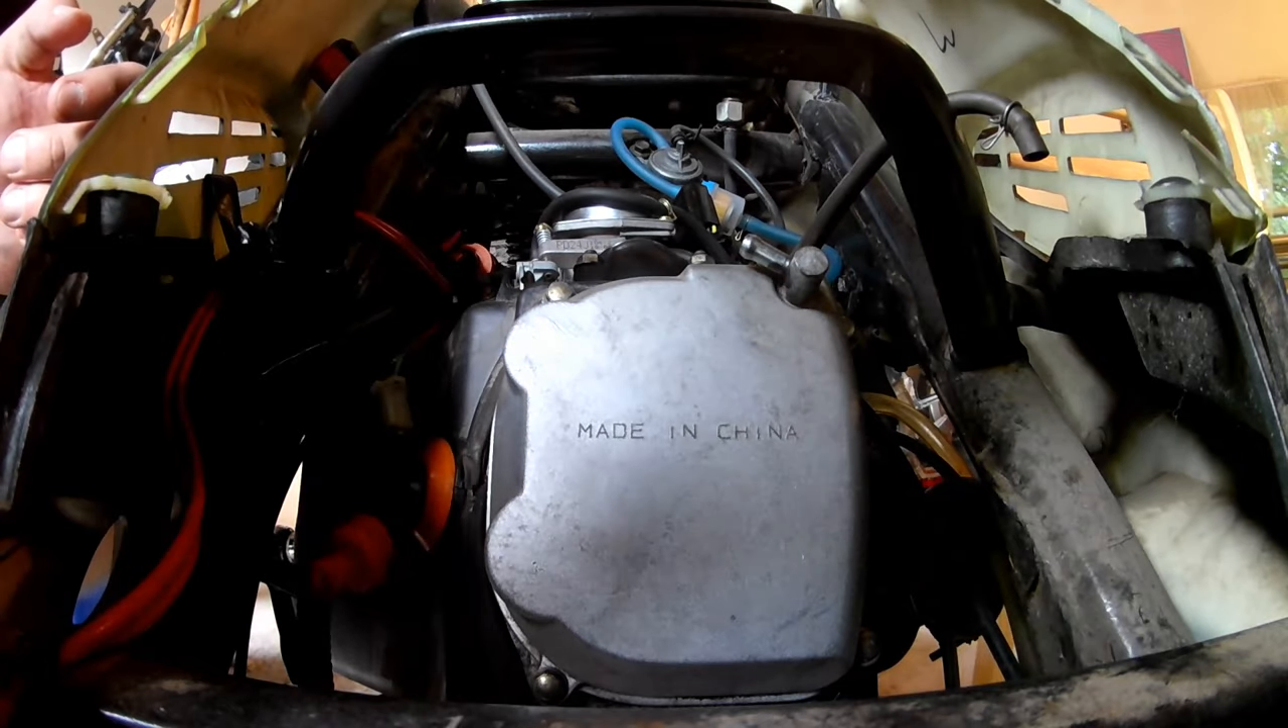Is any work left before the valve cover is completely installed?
No.